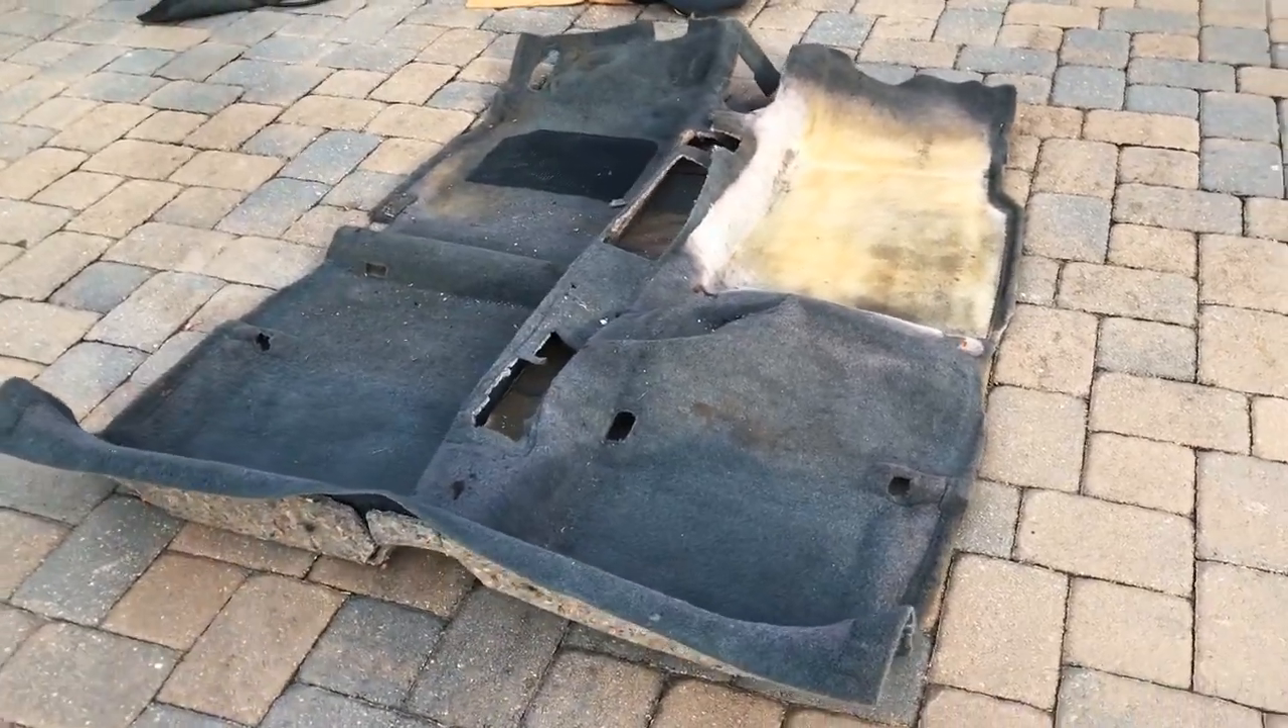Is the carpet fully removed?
Yes.